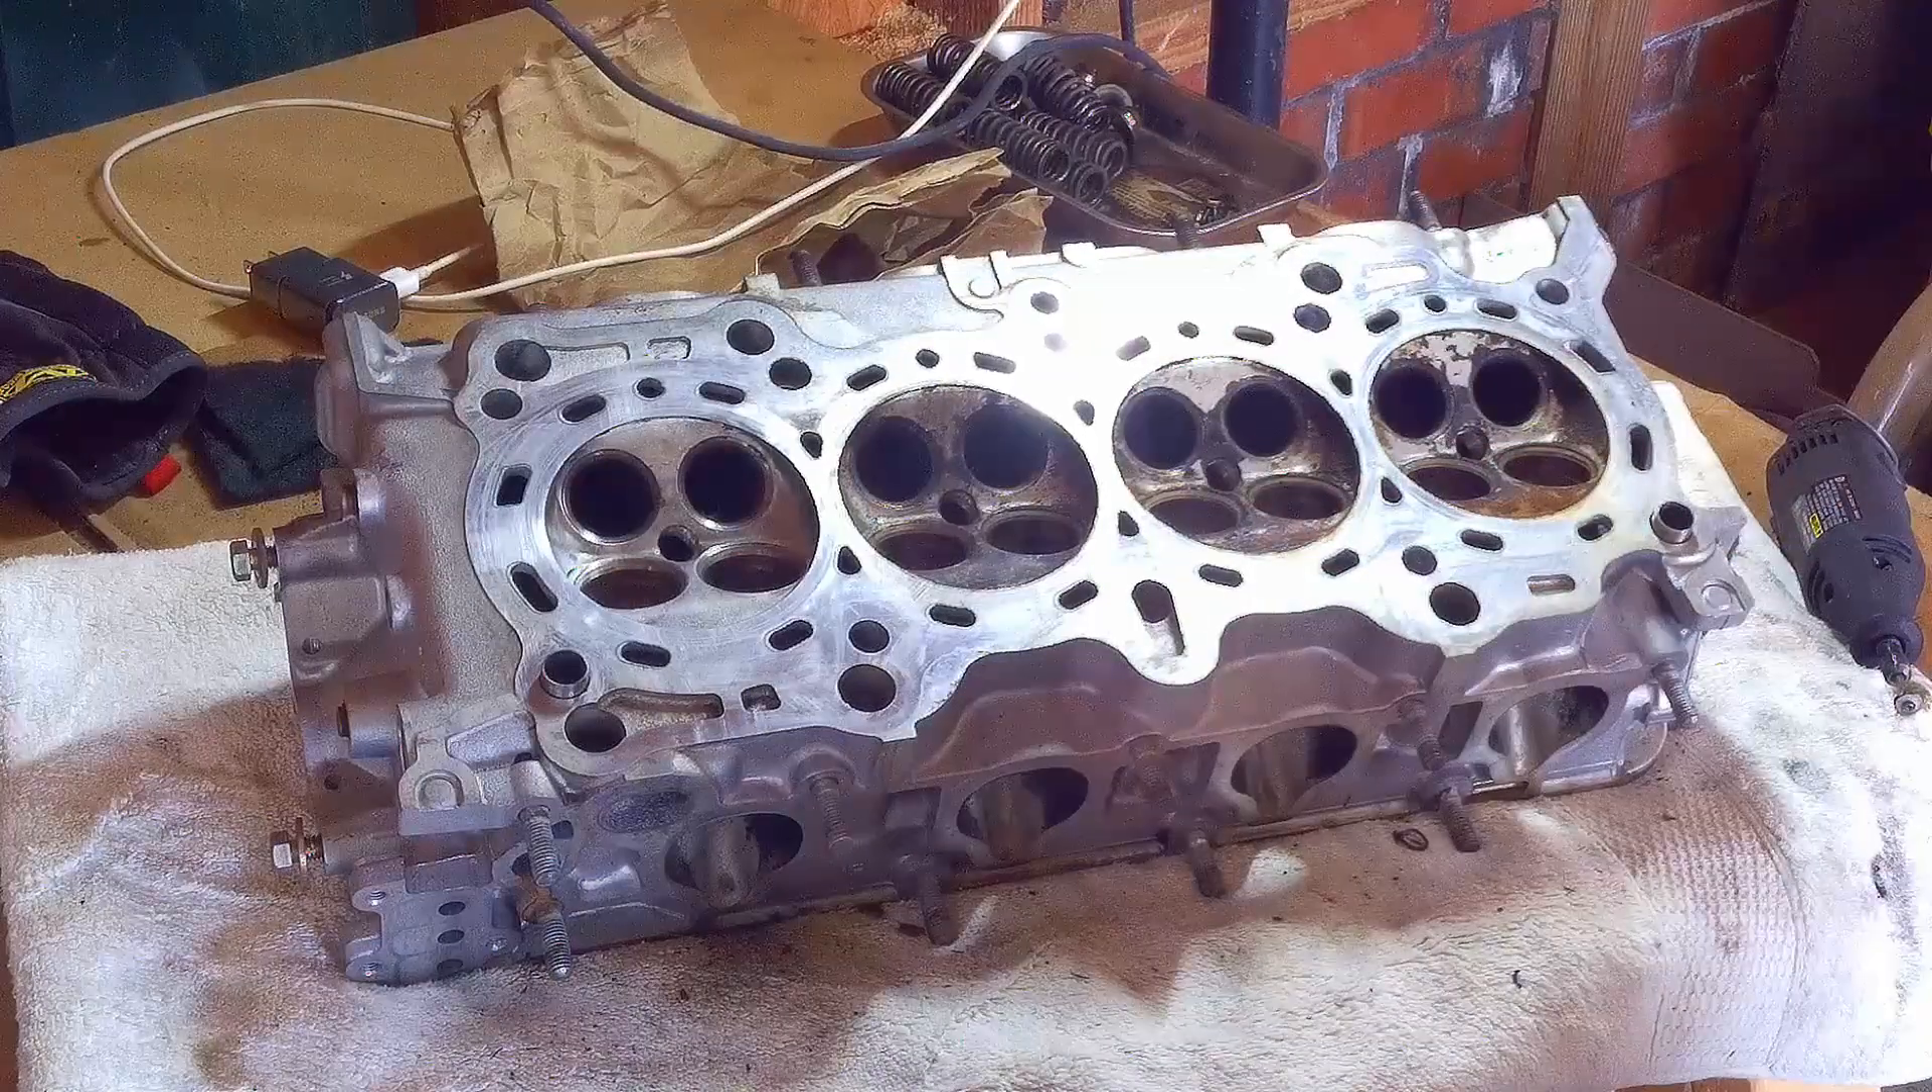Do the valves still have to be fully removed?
No.